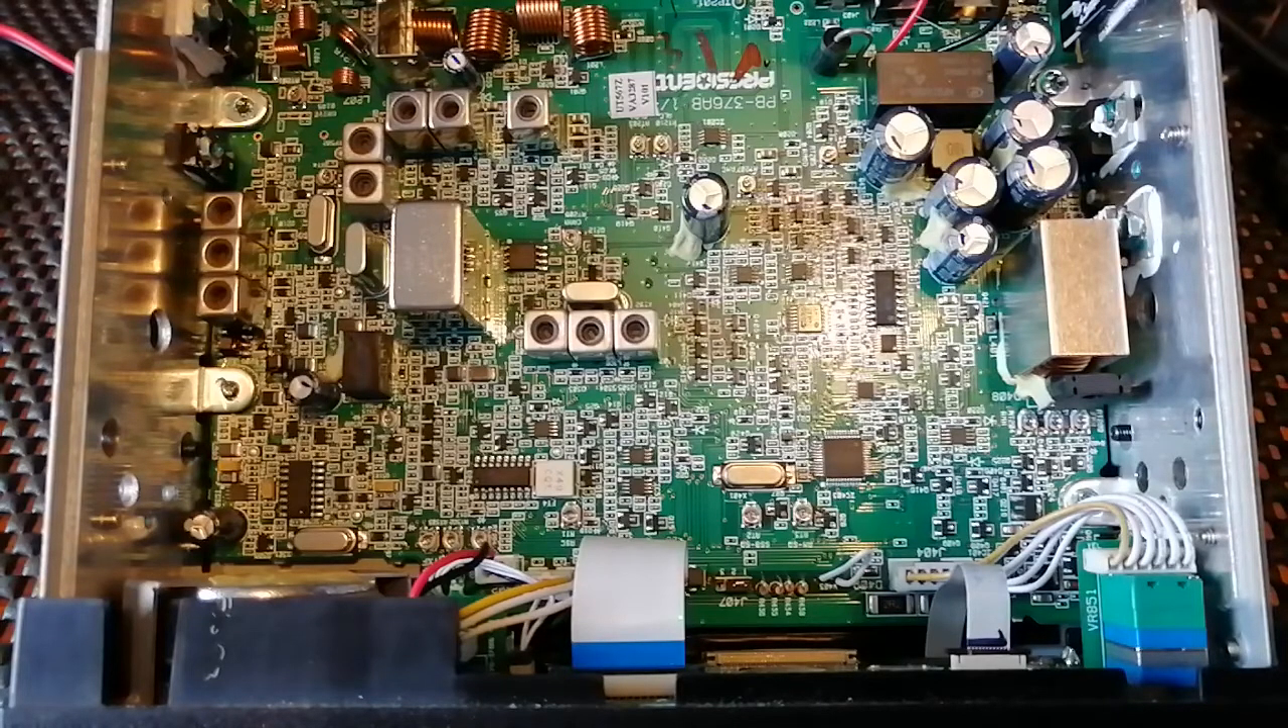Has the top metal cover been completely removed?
Yes.